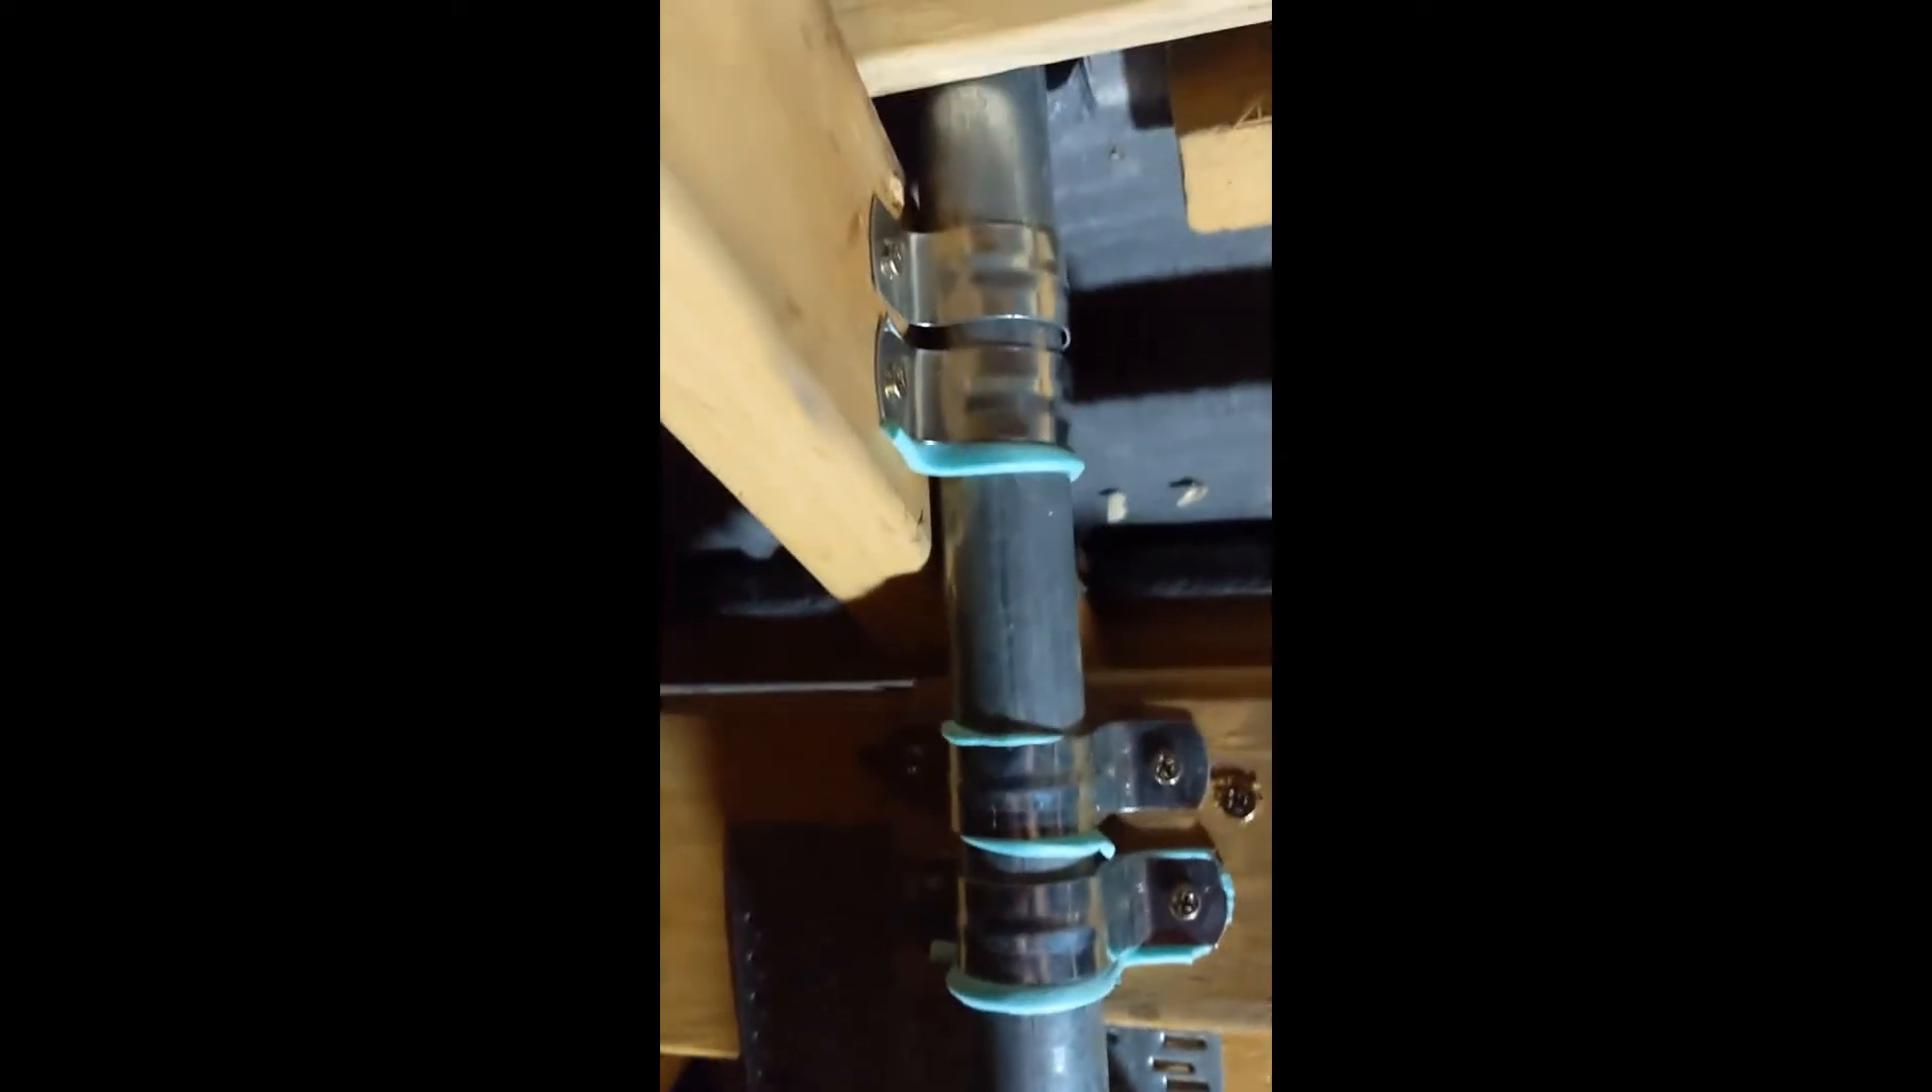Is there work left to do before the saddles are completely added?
No.